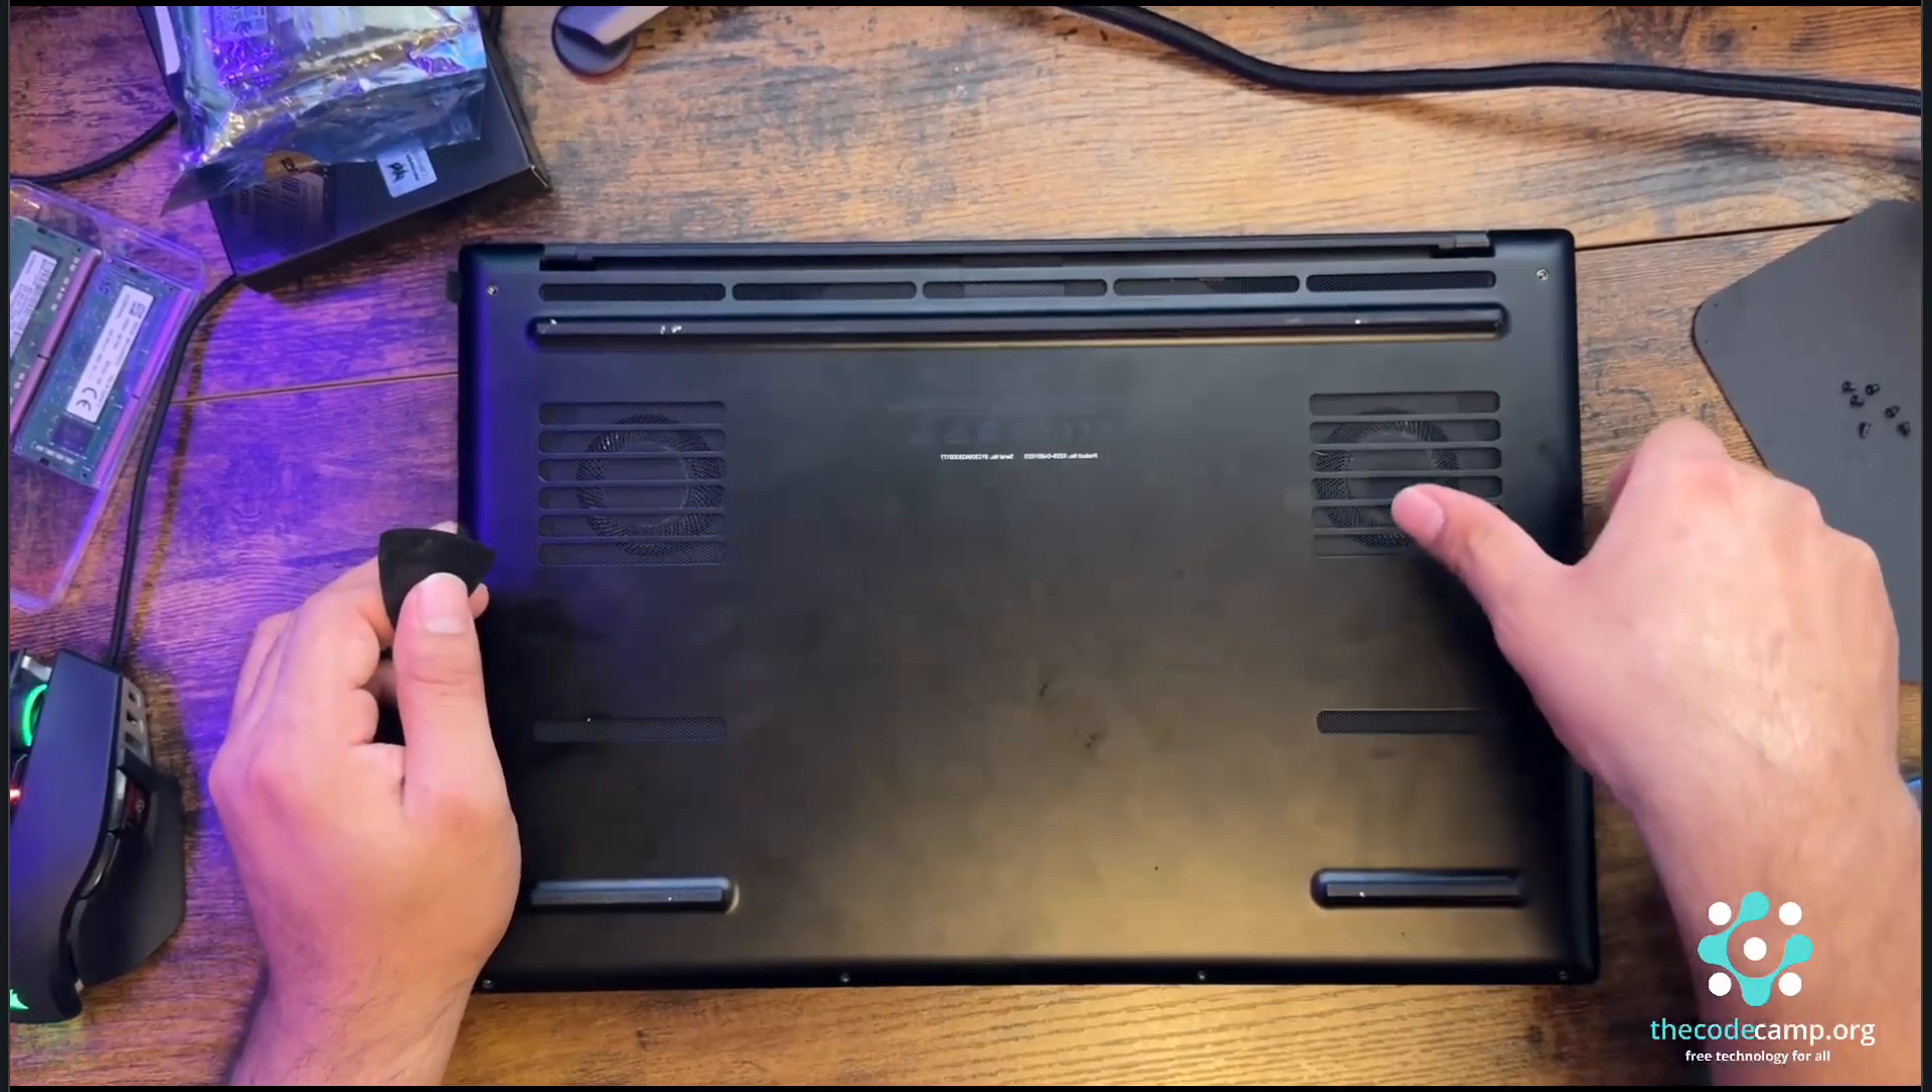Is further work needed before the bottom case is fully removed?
Yes.